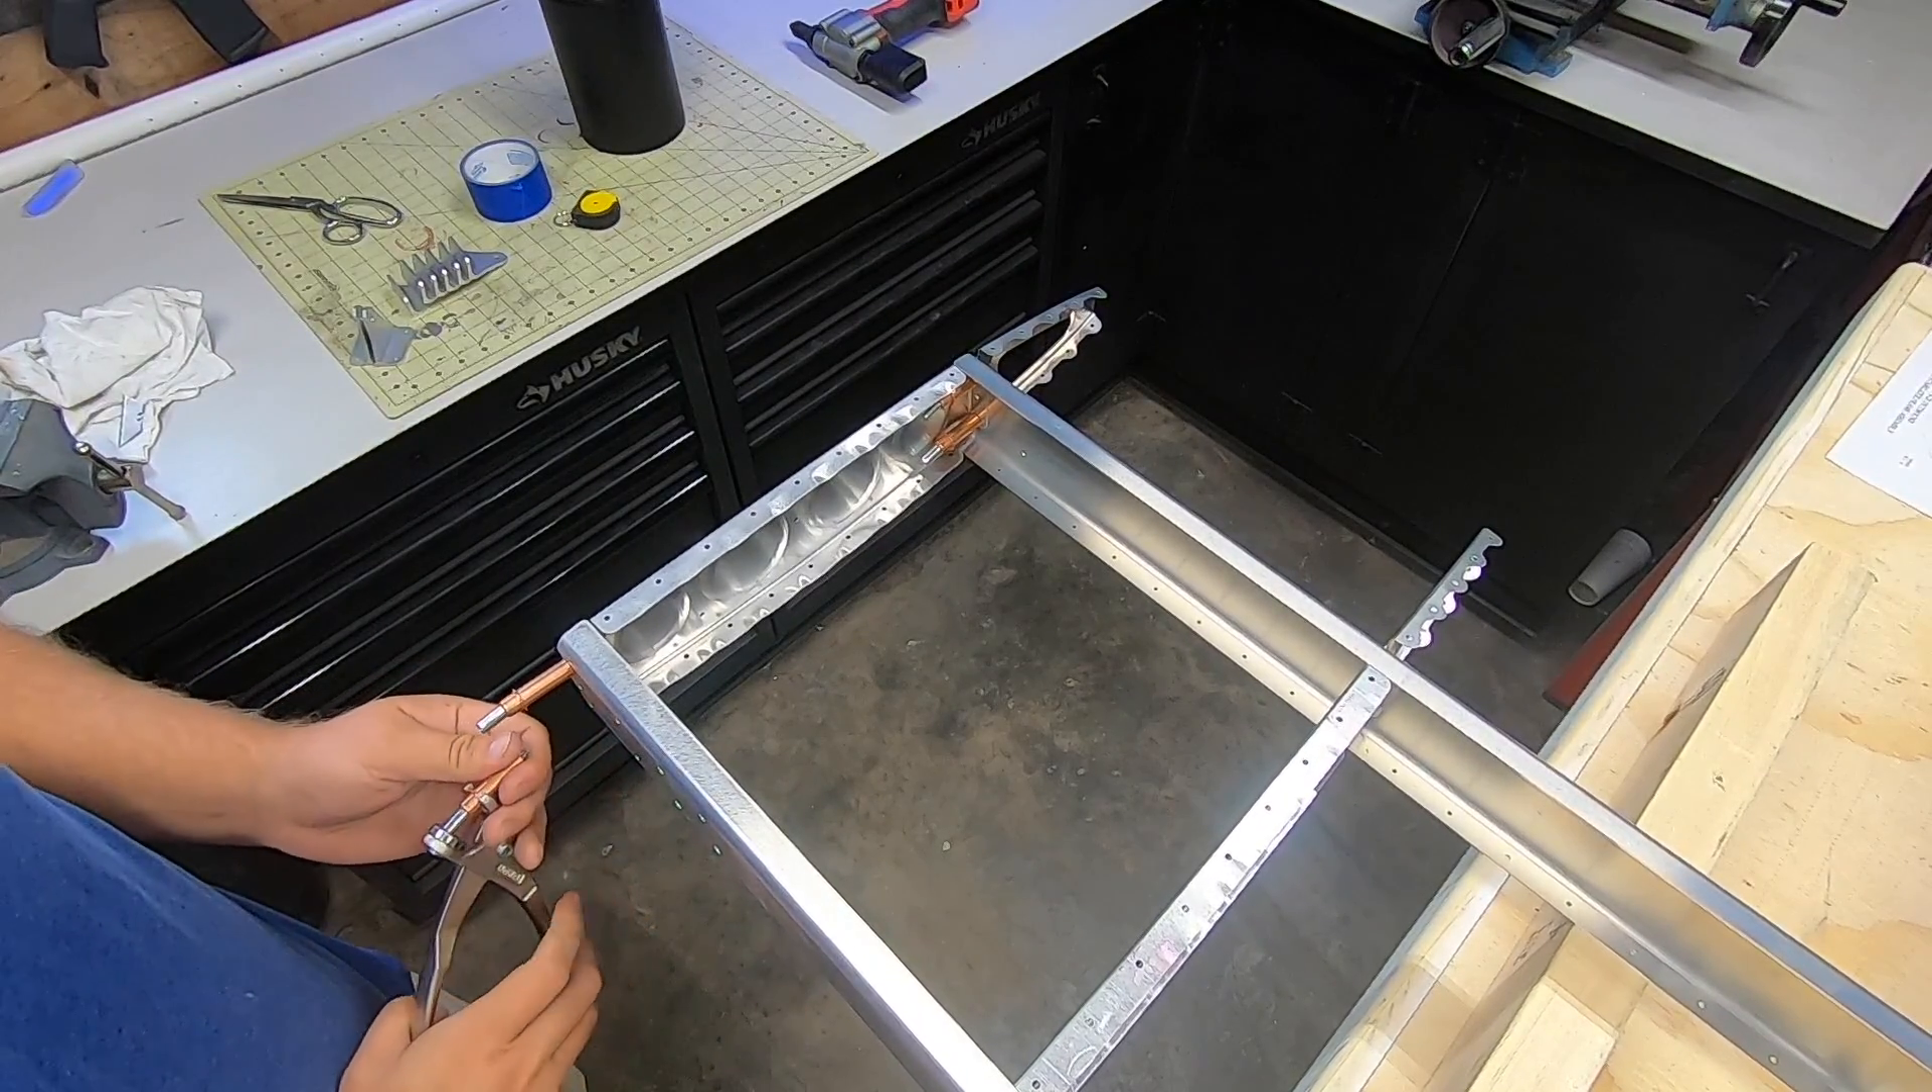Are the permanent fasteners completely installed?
No.